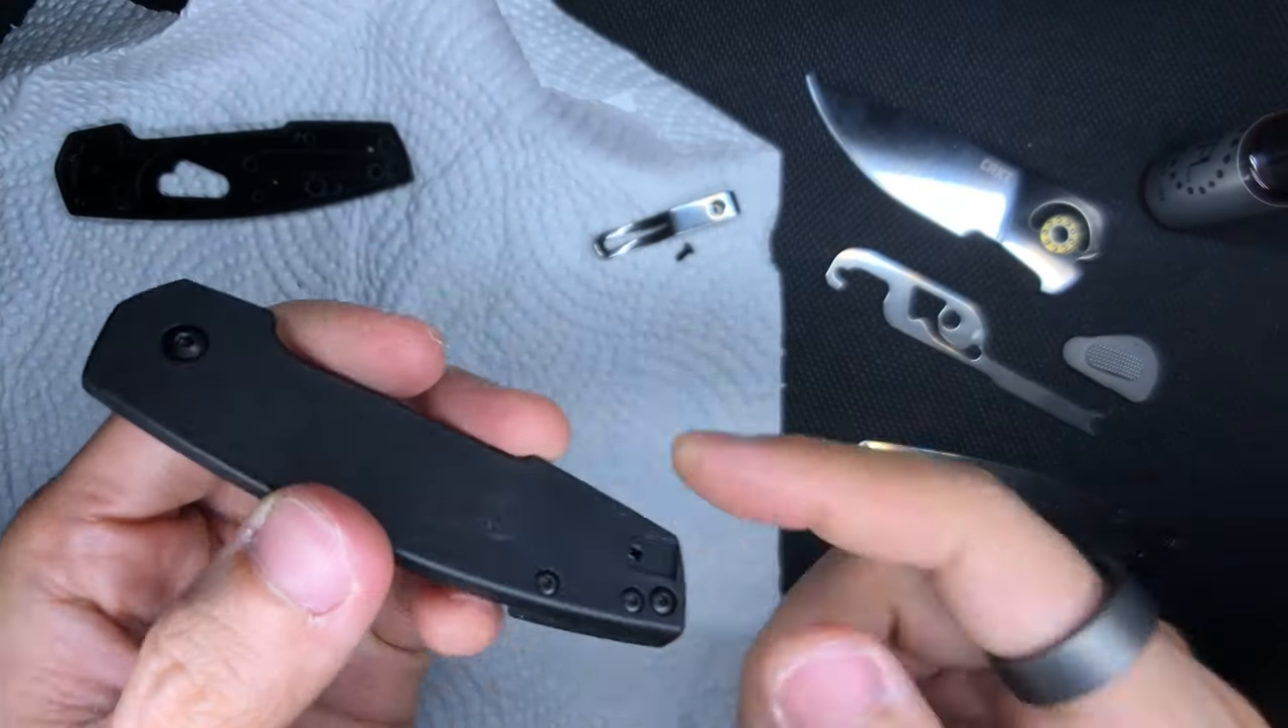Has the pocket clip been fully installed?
No.